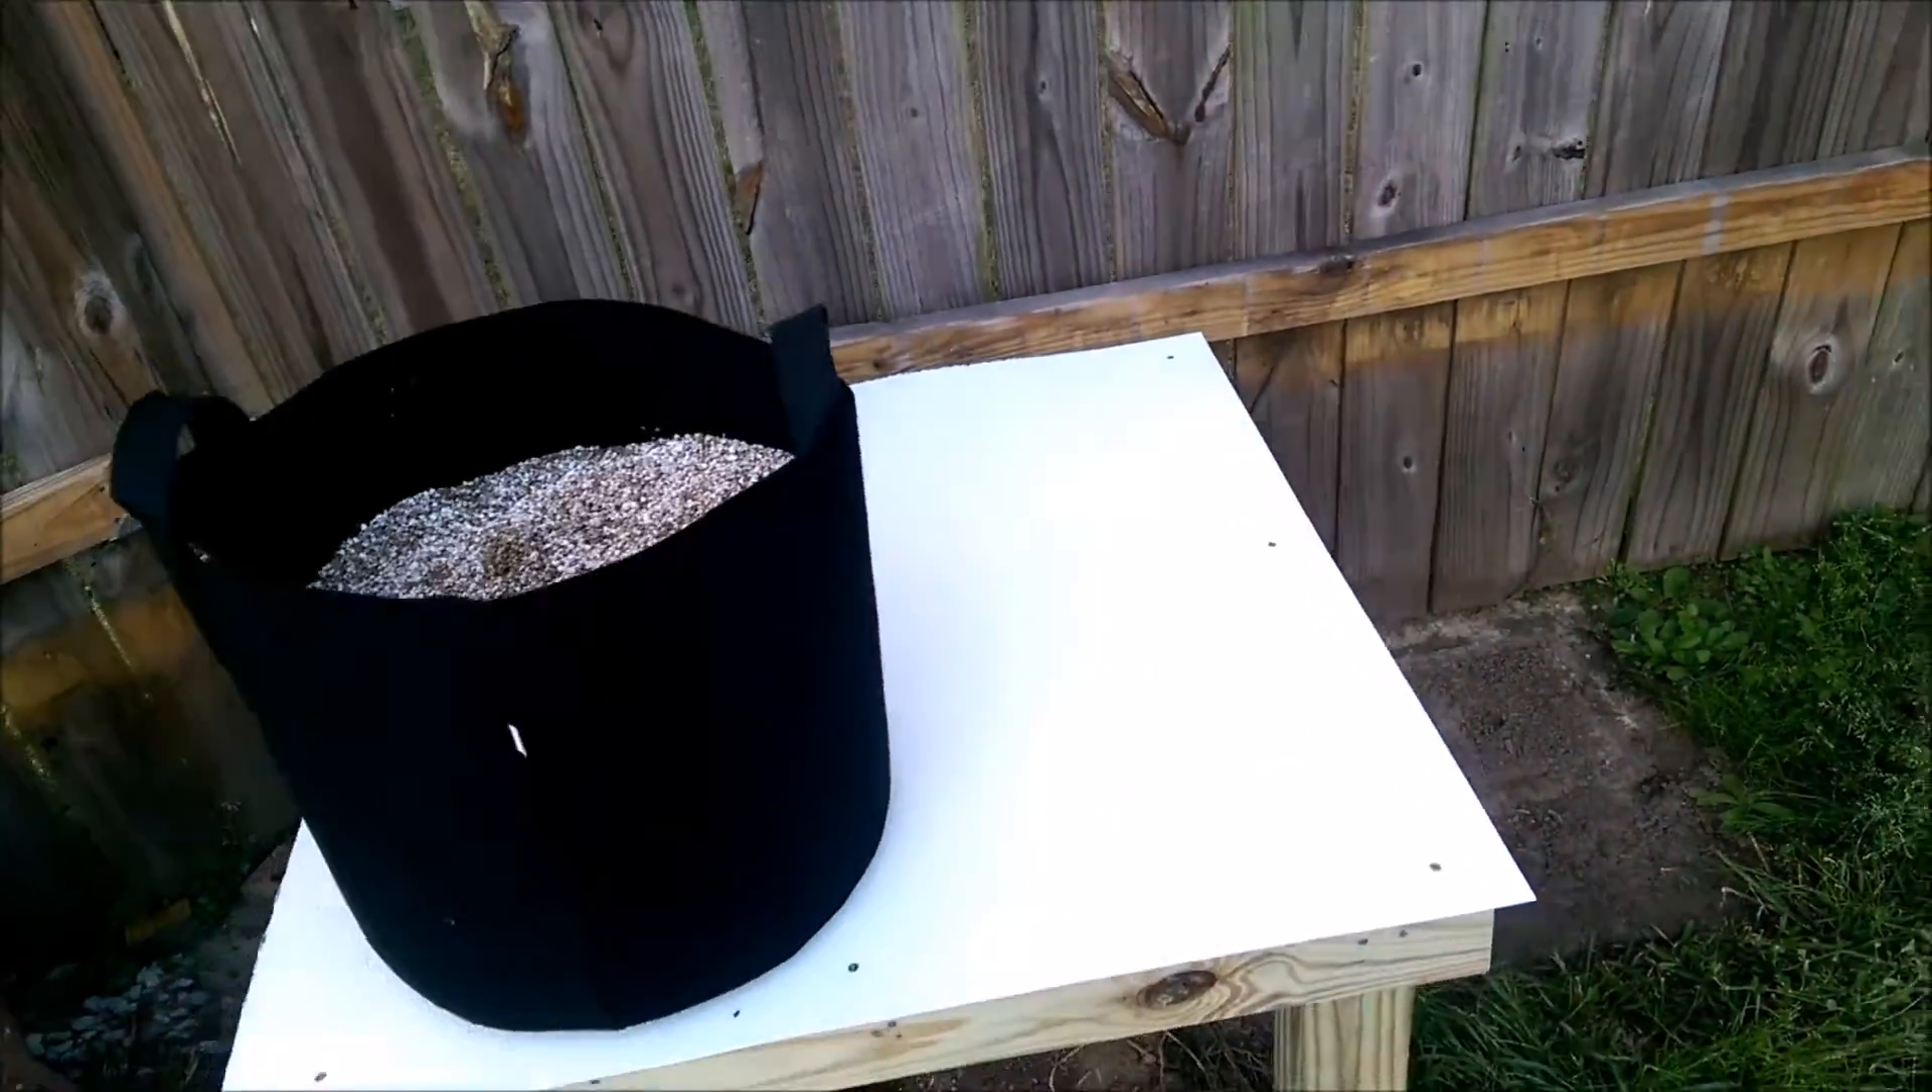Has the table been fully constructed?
Yes.